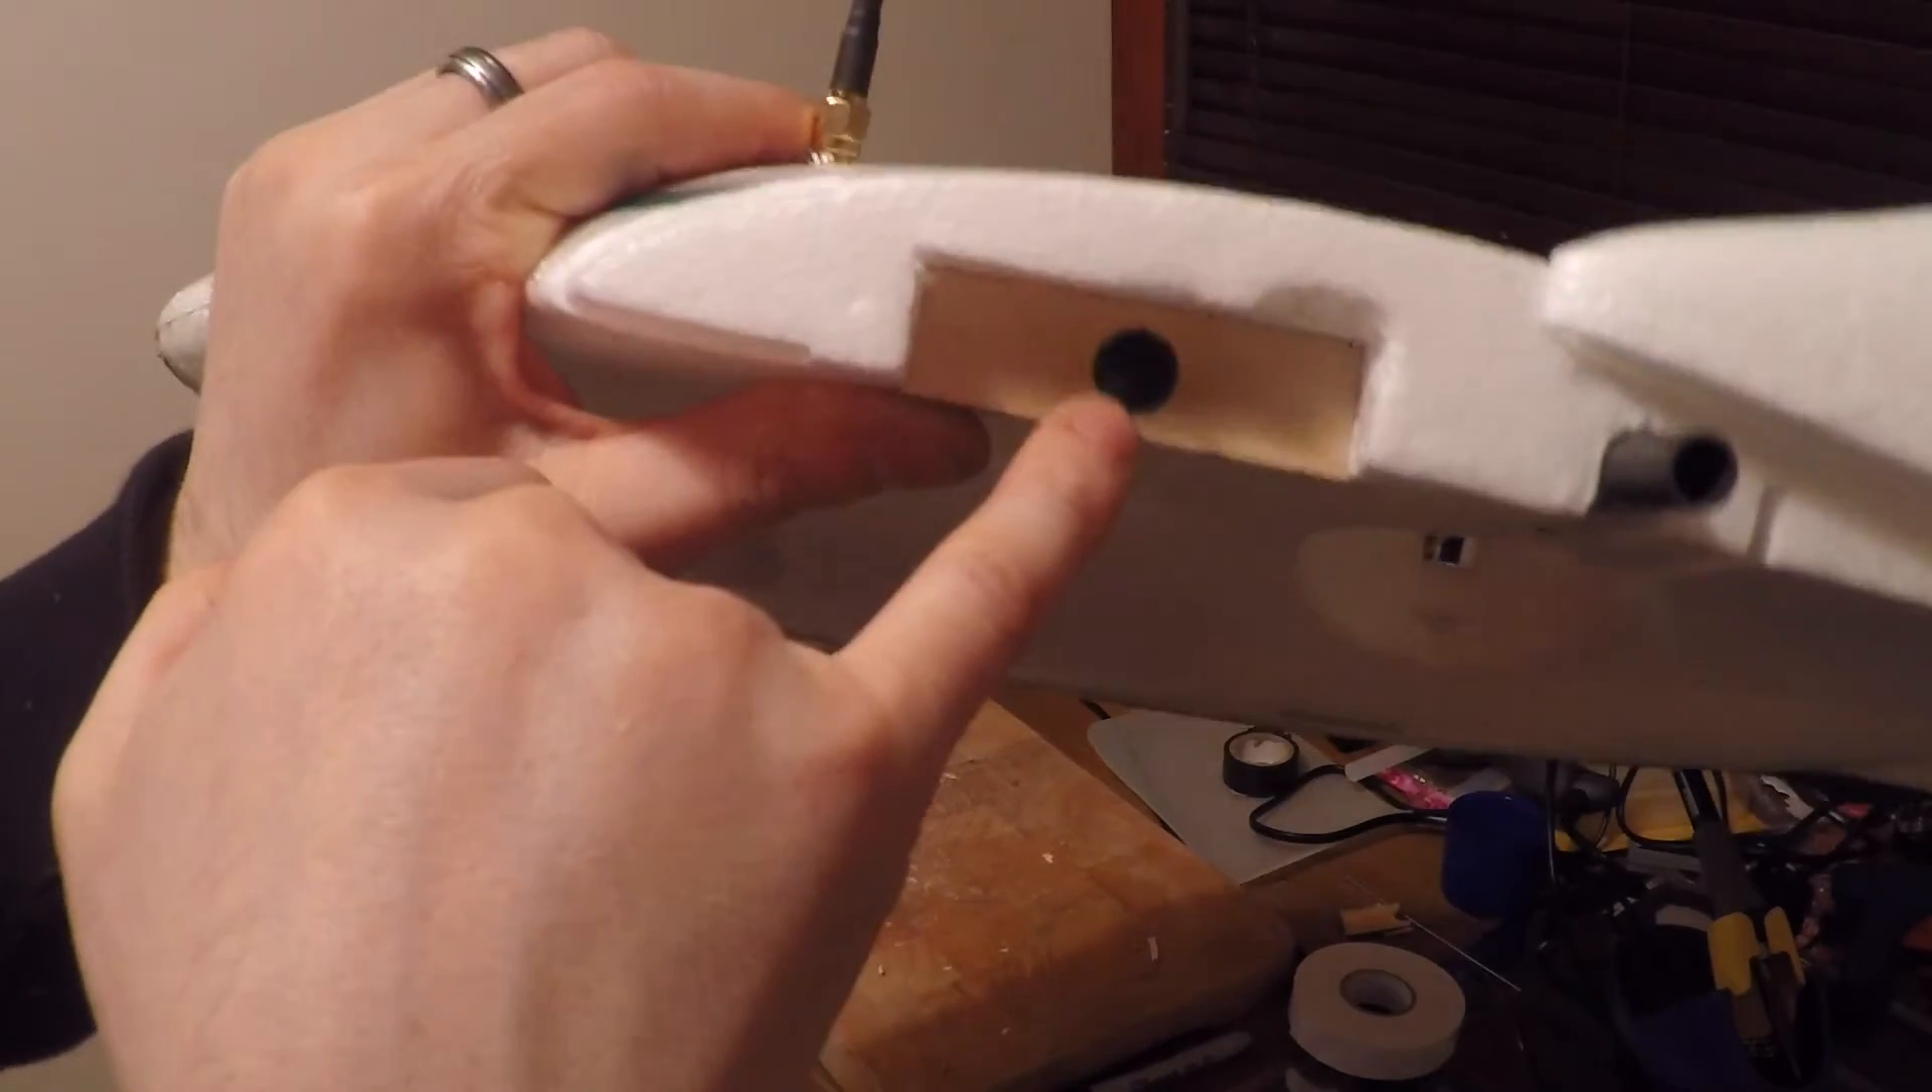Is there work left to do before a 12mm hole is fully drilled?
No.